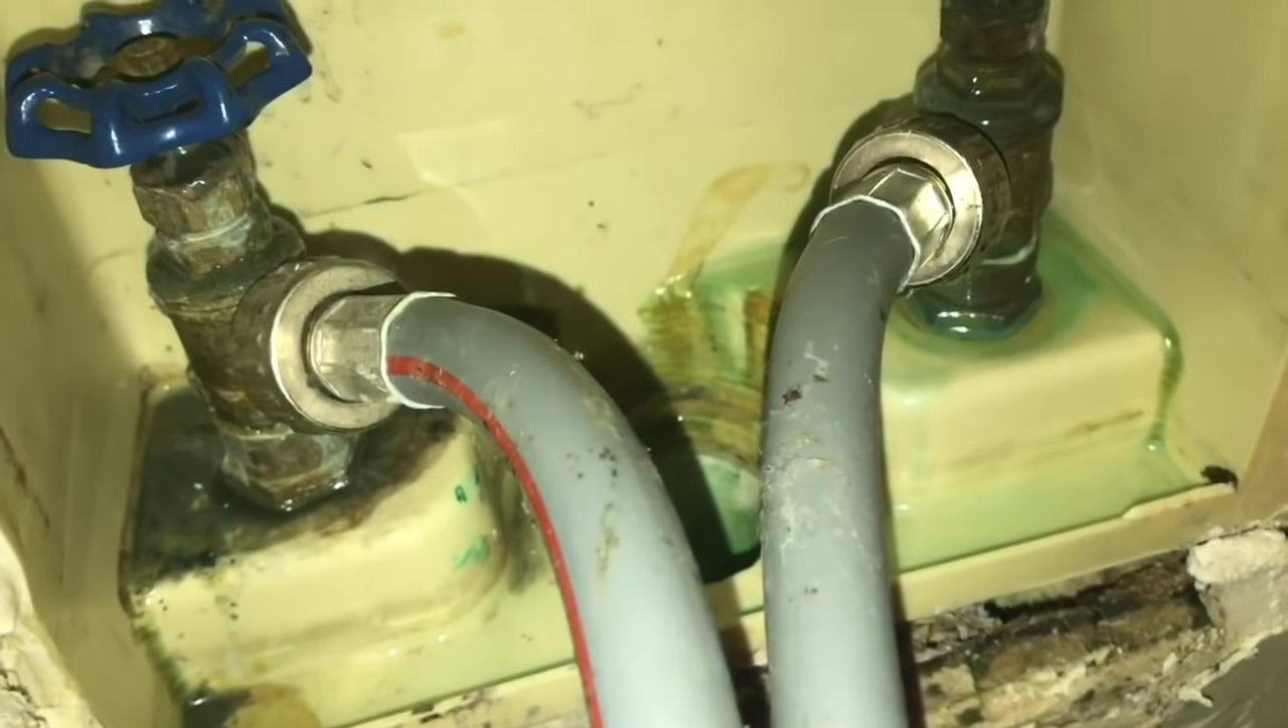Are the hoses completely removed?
No.